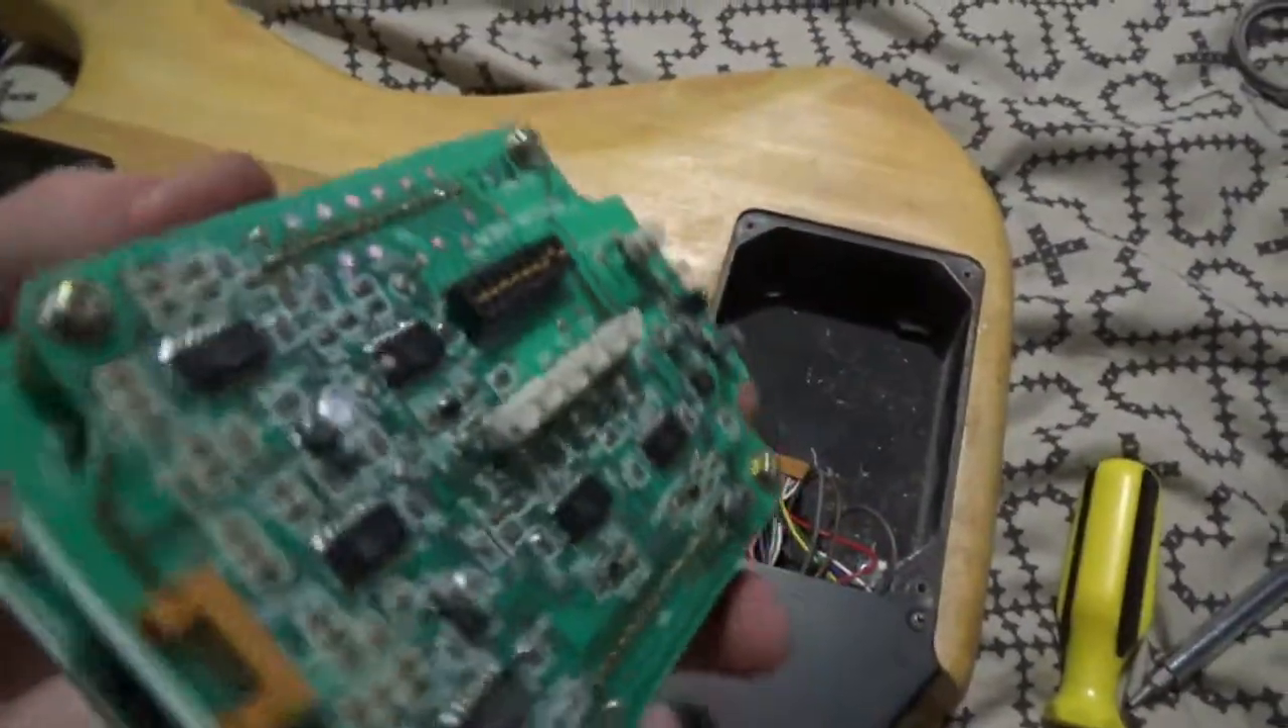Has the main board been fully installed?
No.